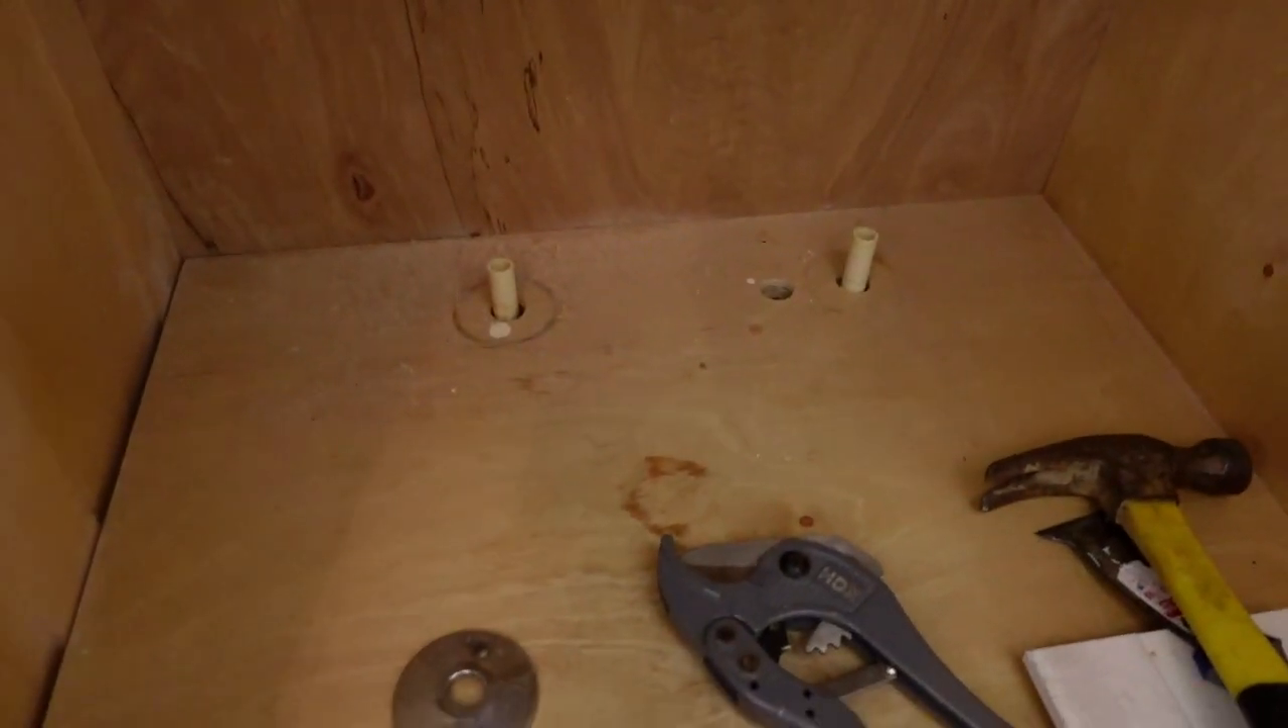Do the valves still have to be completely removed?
No.